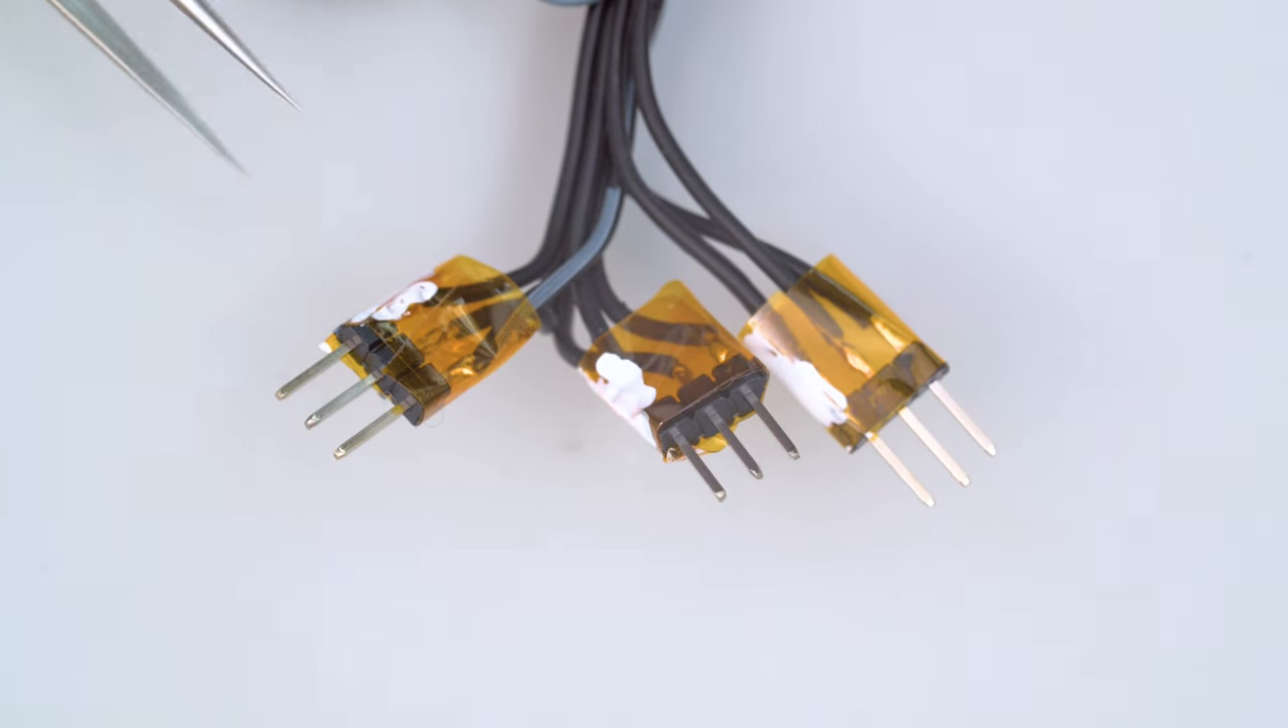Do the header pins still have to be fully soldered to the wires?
No.